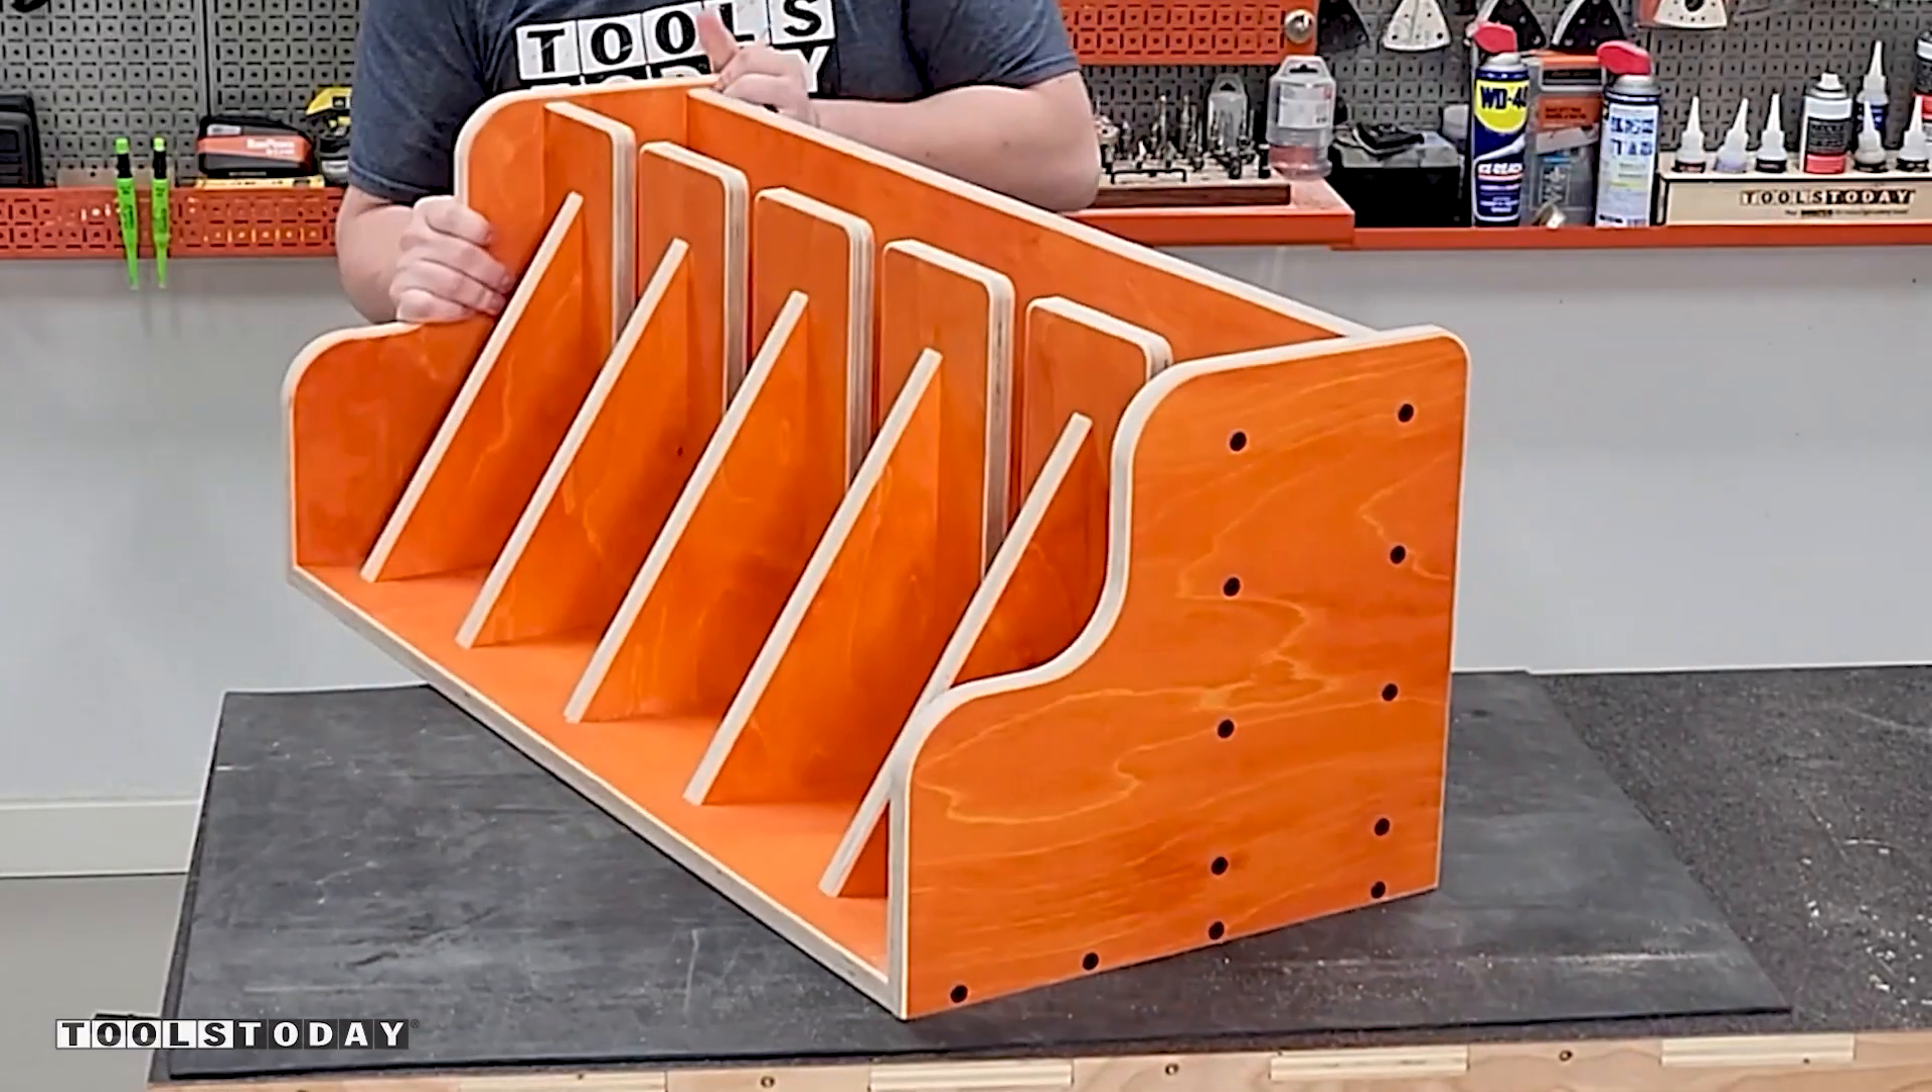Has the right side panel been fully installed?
Yes.